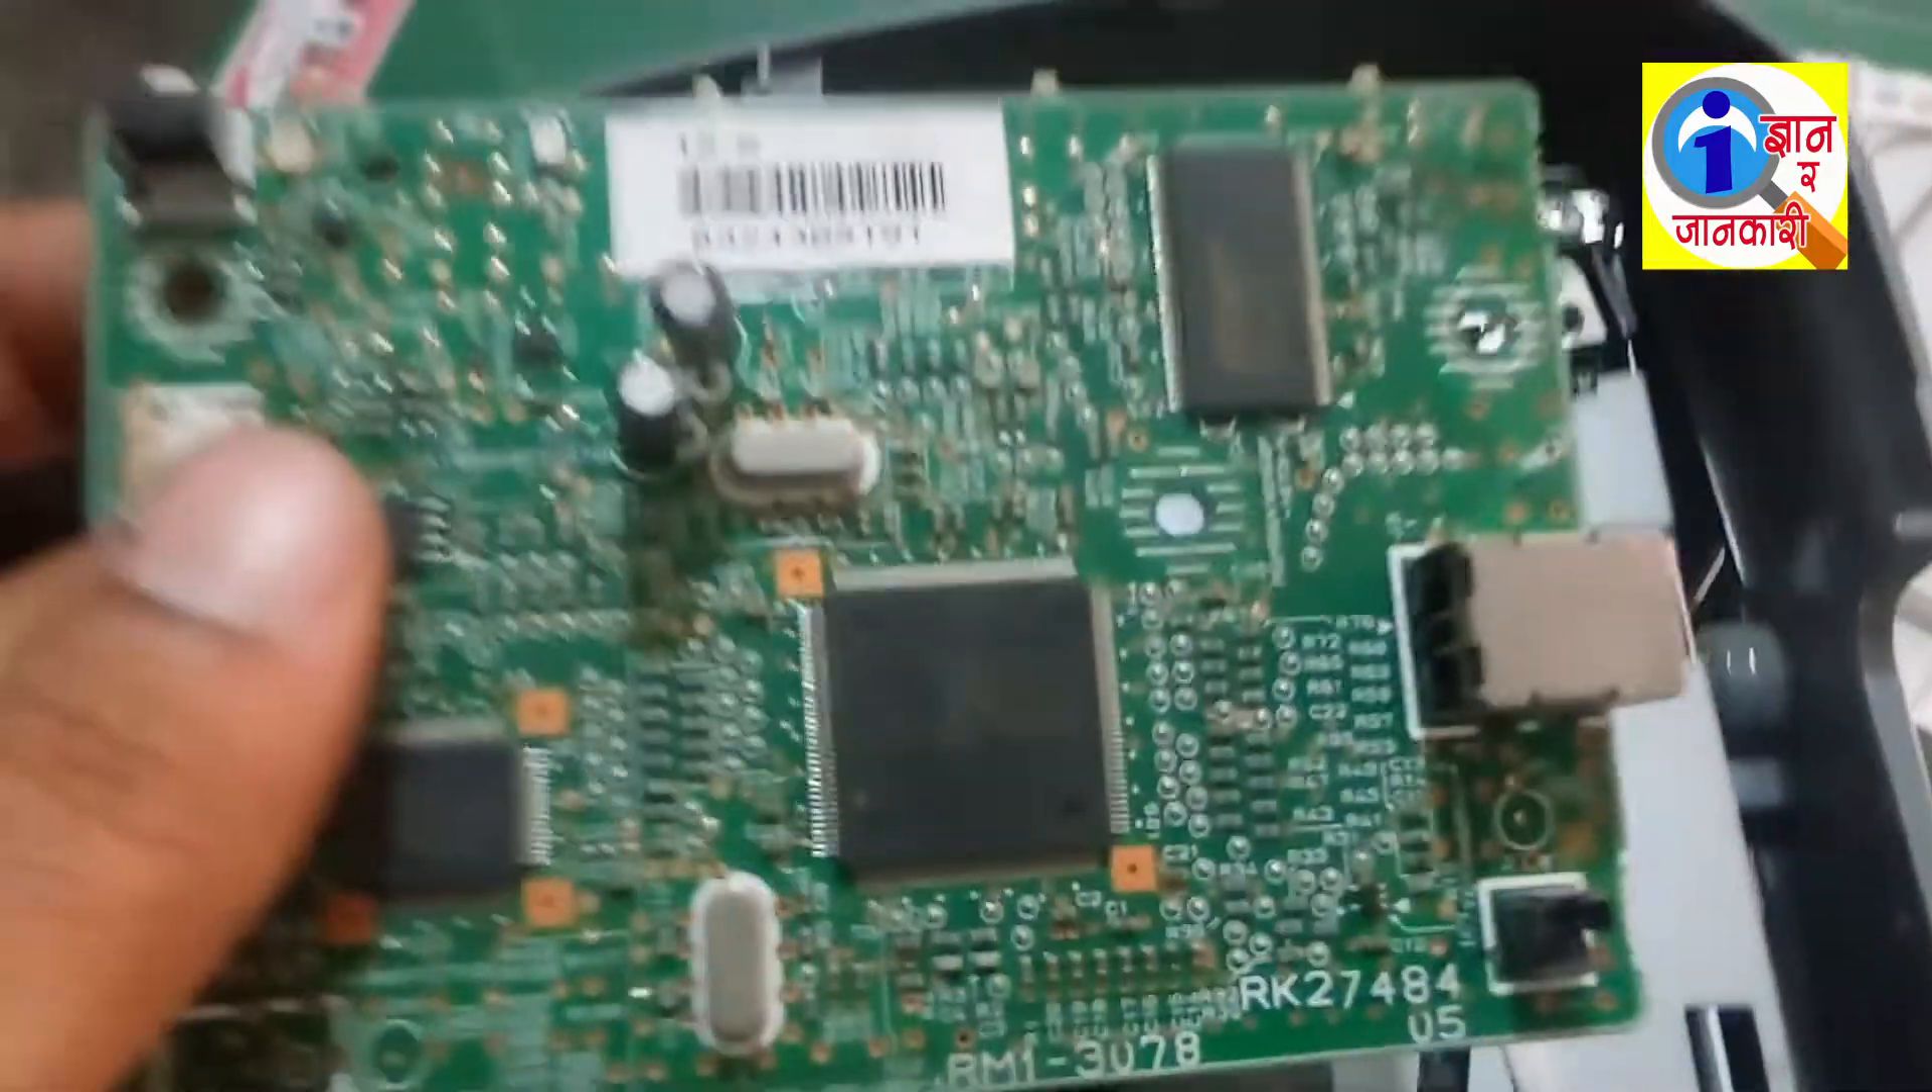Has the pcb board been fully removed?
Yes.